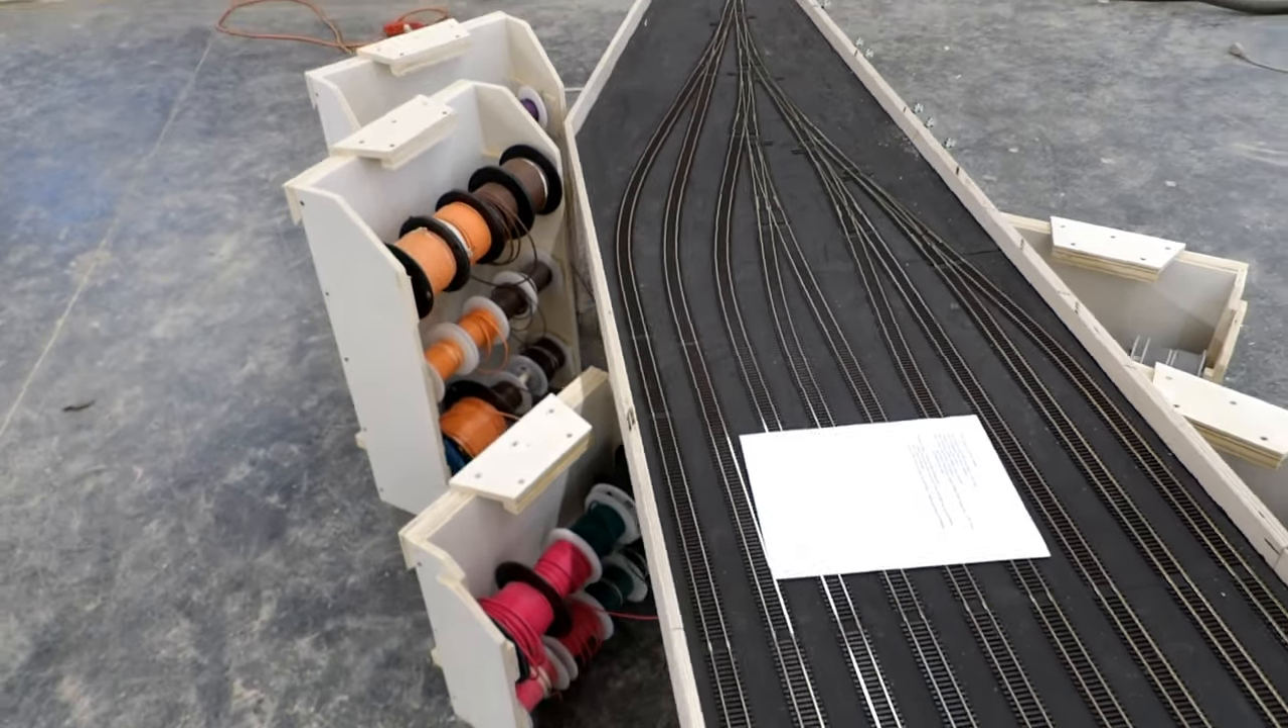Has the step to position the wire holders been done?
Yes.